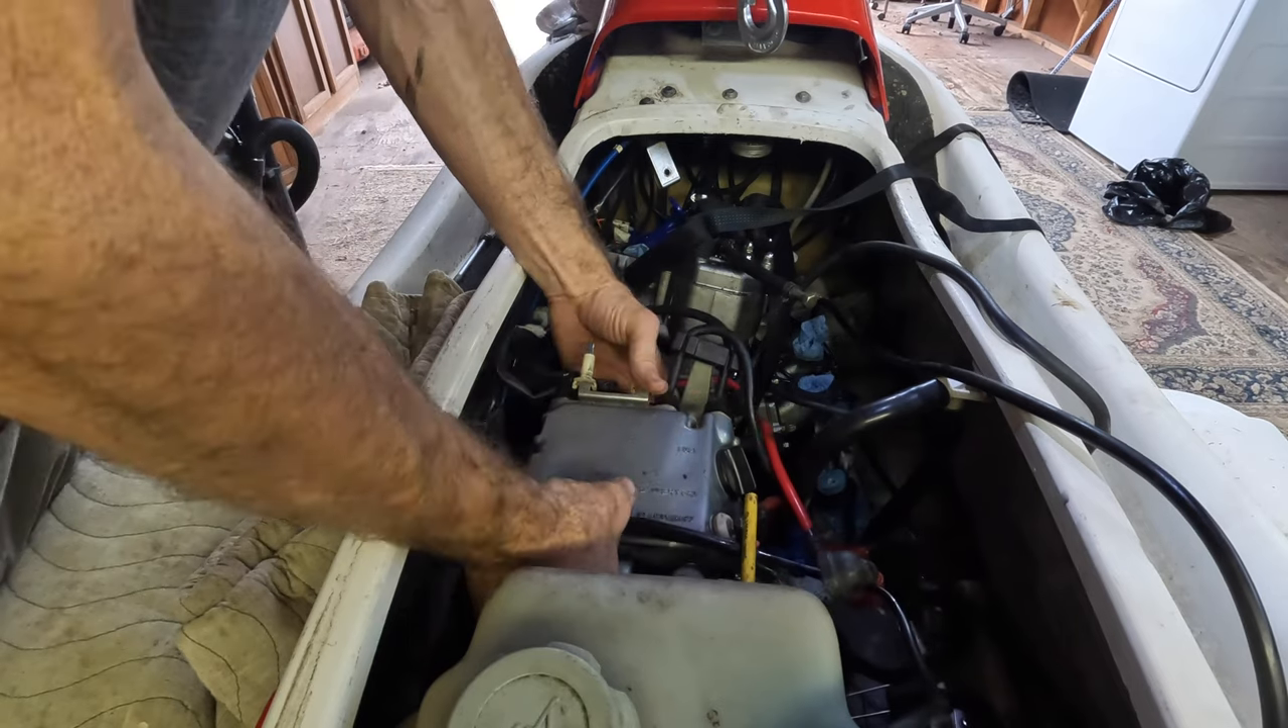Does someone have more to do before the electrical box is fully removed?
Yes.